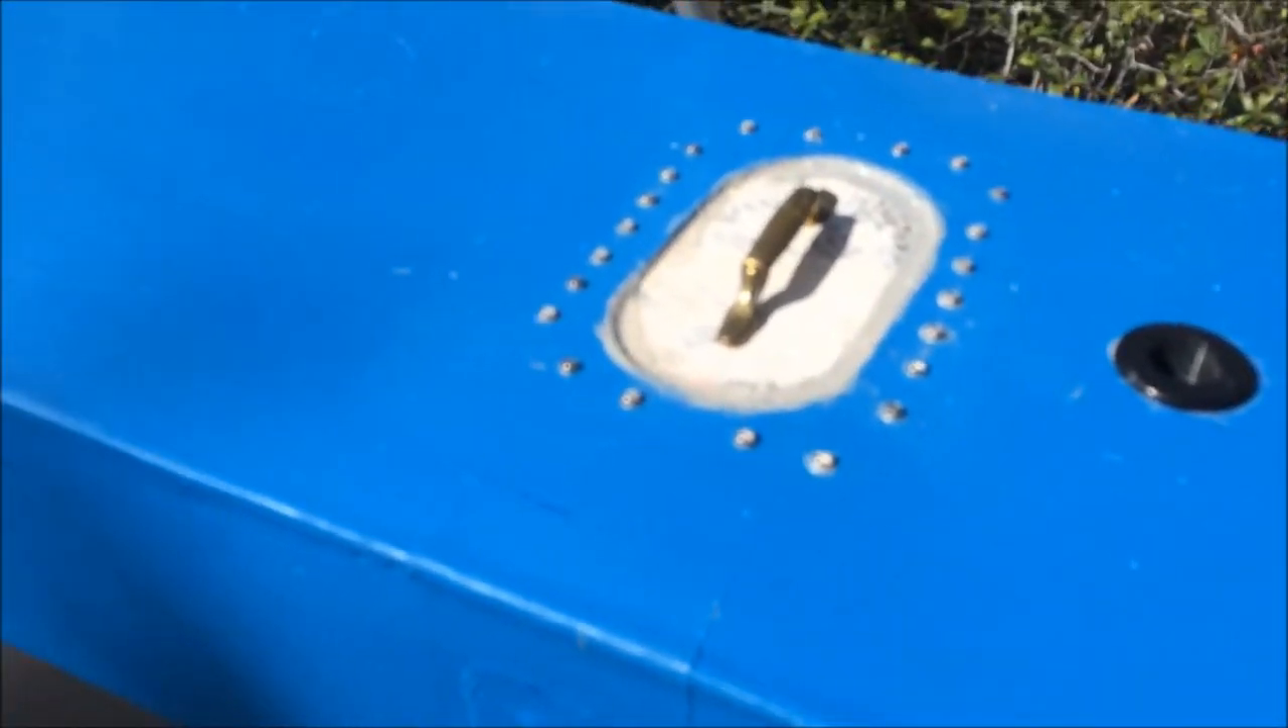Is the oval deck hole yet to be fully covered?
No.